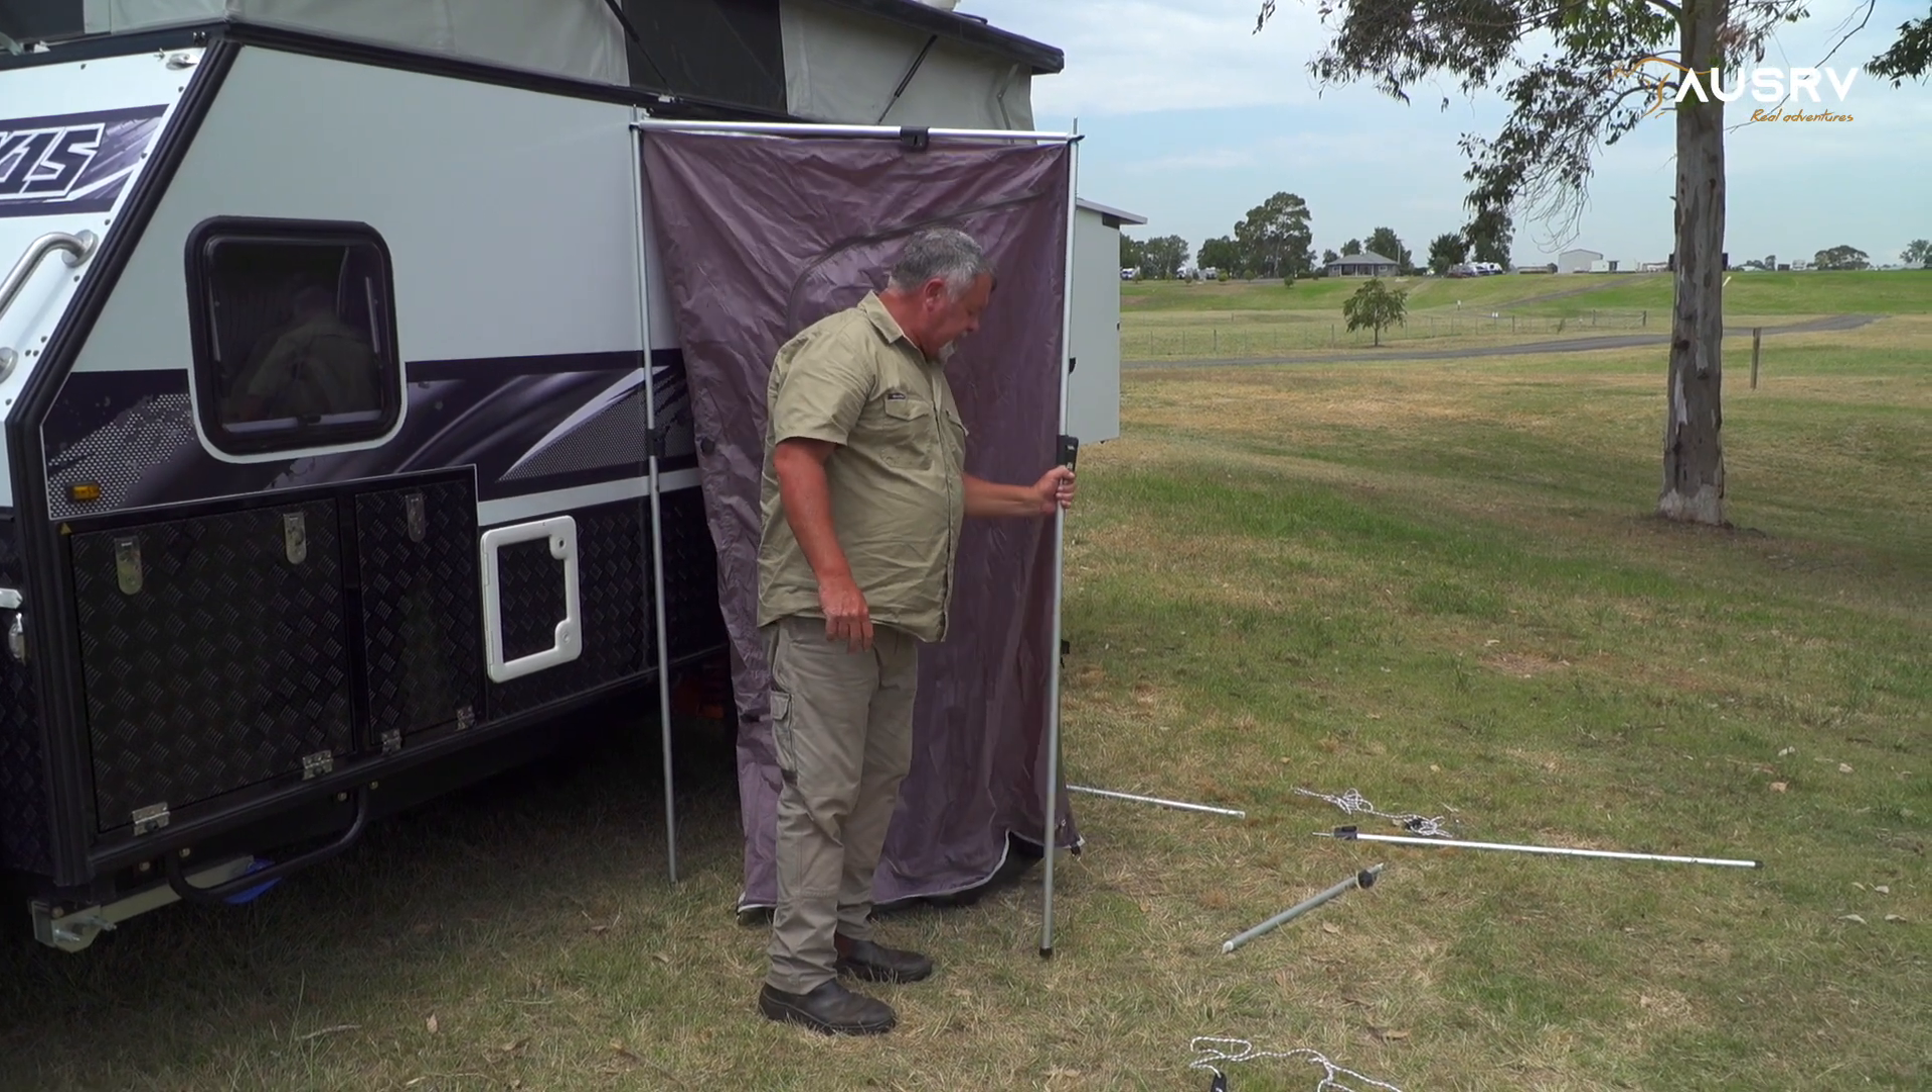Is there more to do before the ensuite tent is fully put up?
Yes.